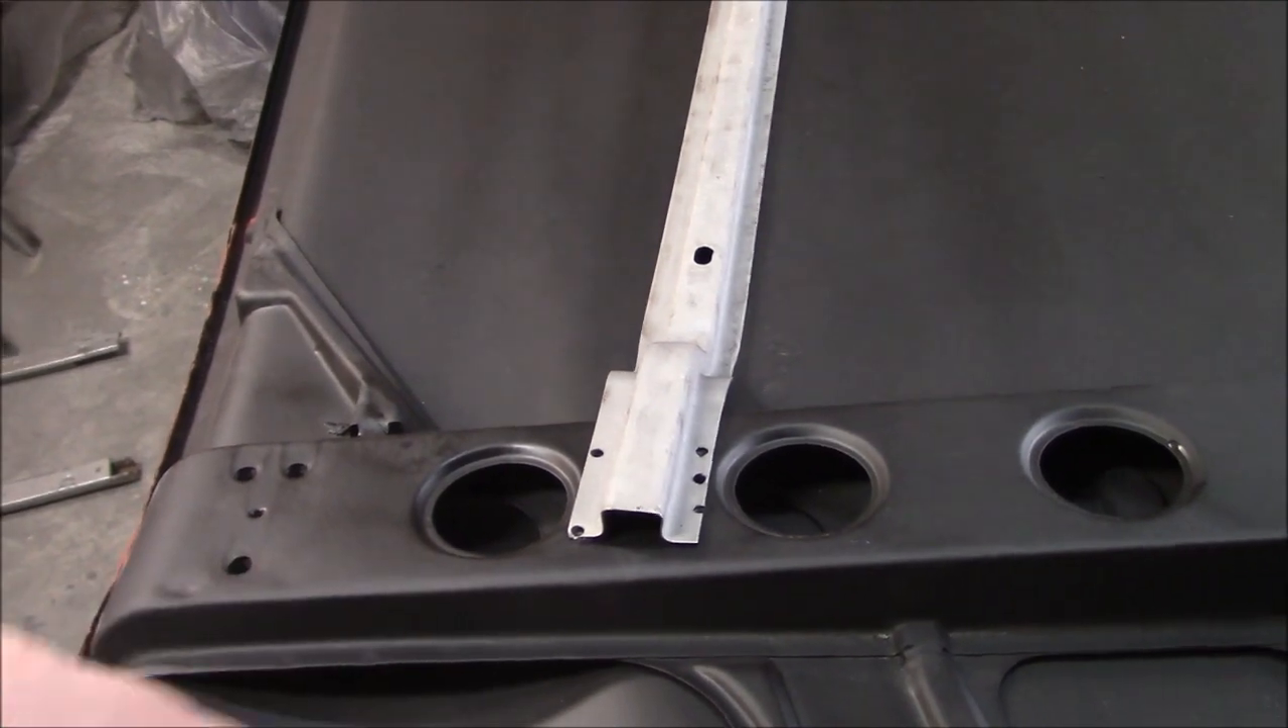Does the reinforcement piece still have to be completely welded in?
Yes.